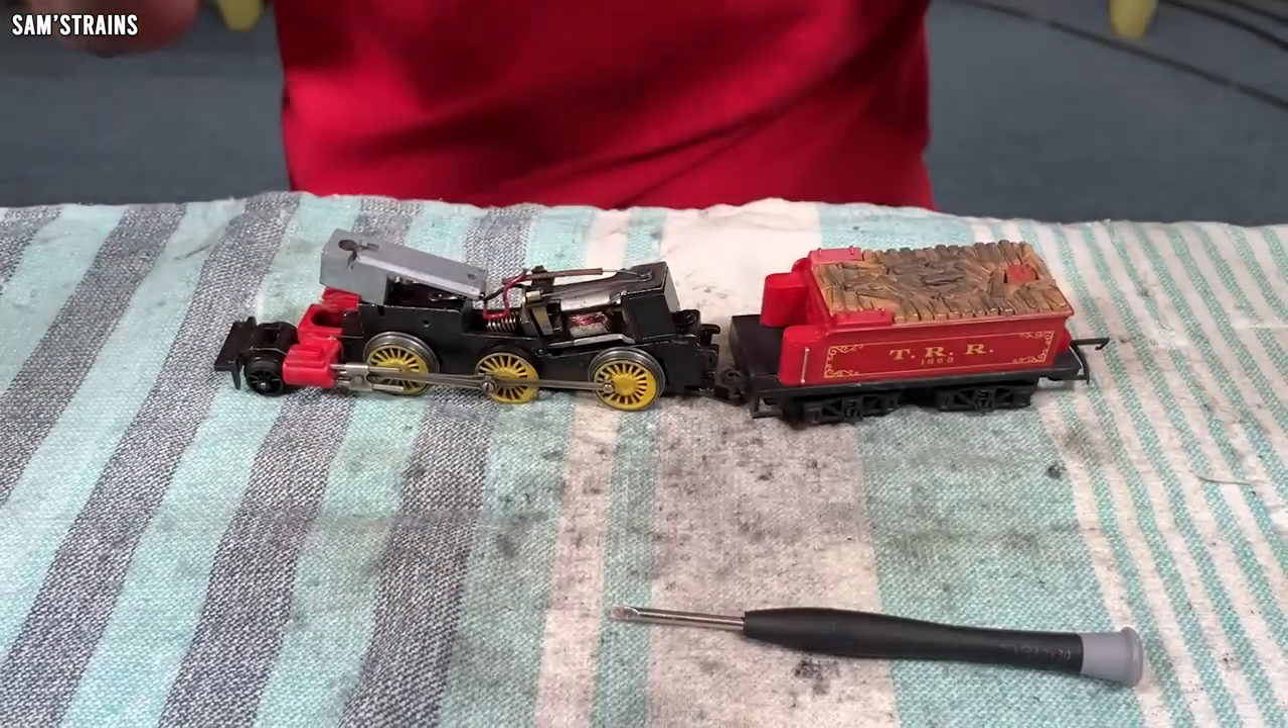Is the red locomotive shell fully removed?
Yes.